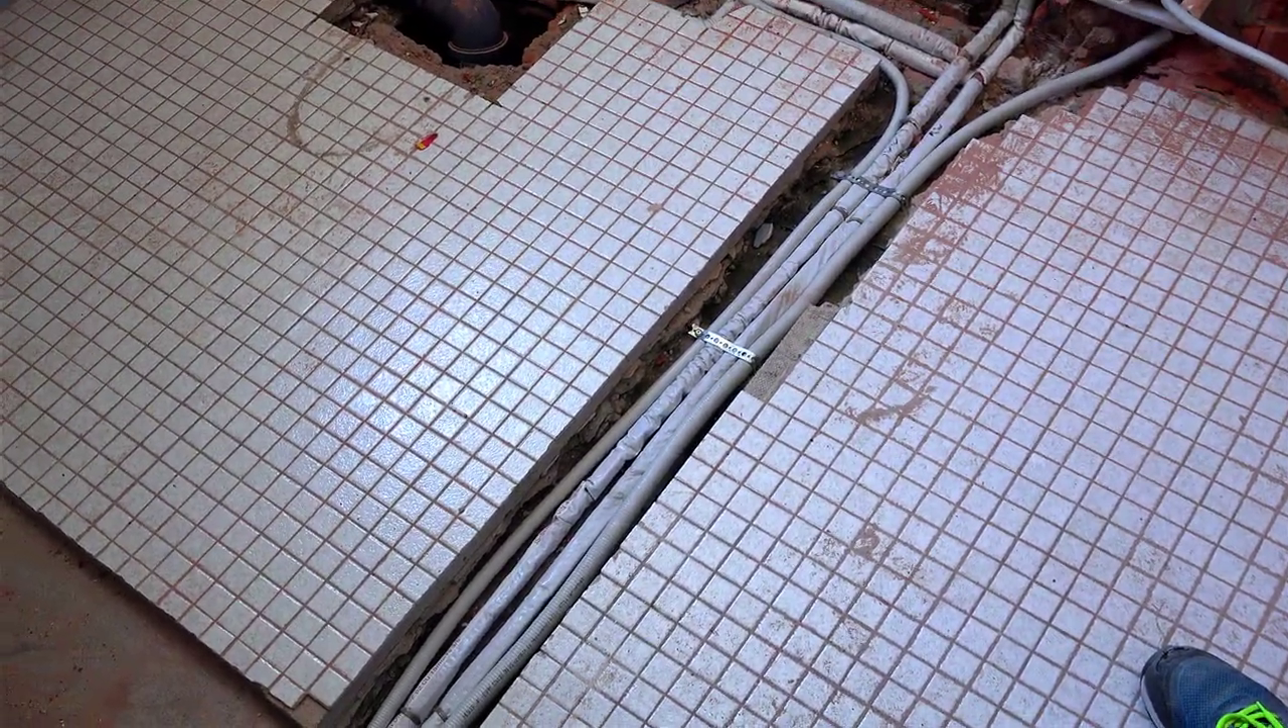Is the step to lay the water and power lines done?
Yes.